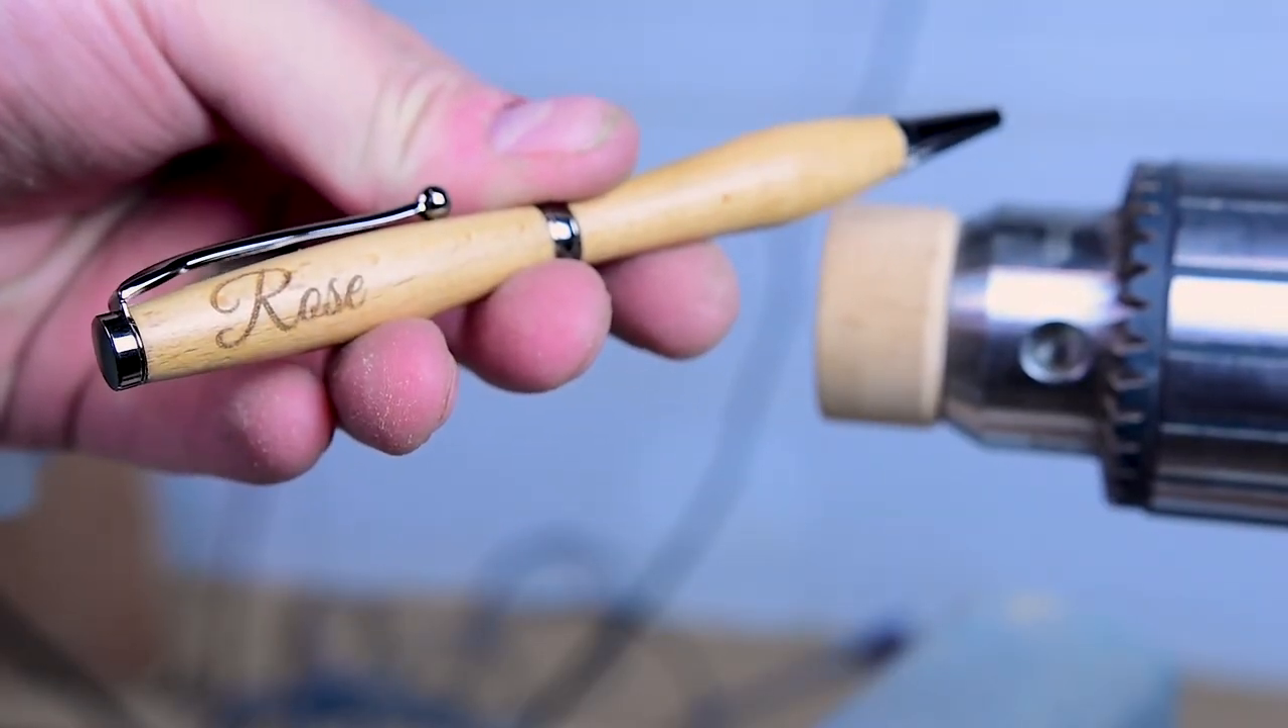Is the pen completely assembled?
Yes.